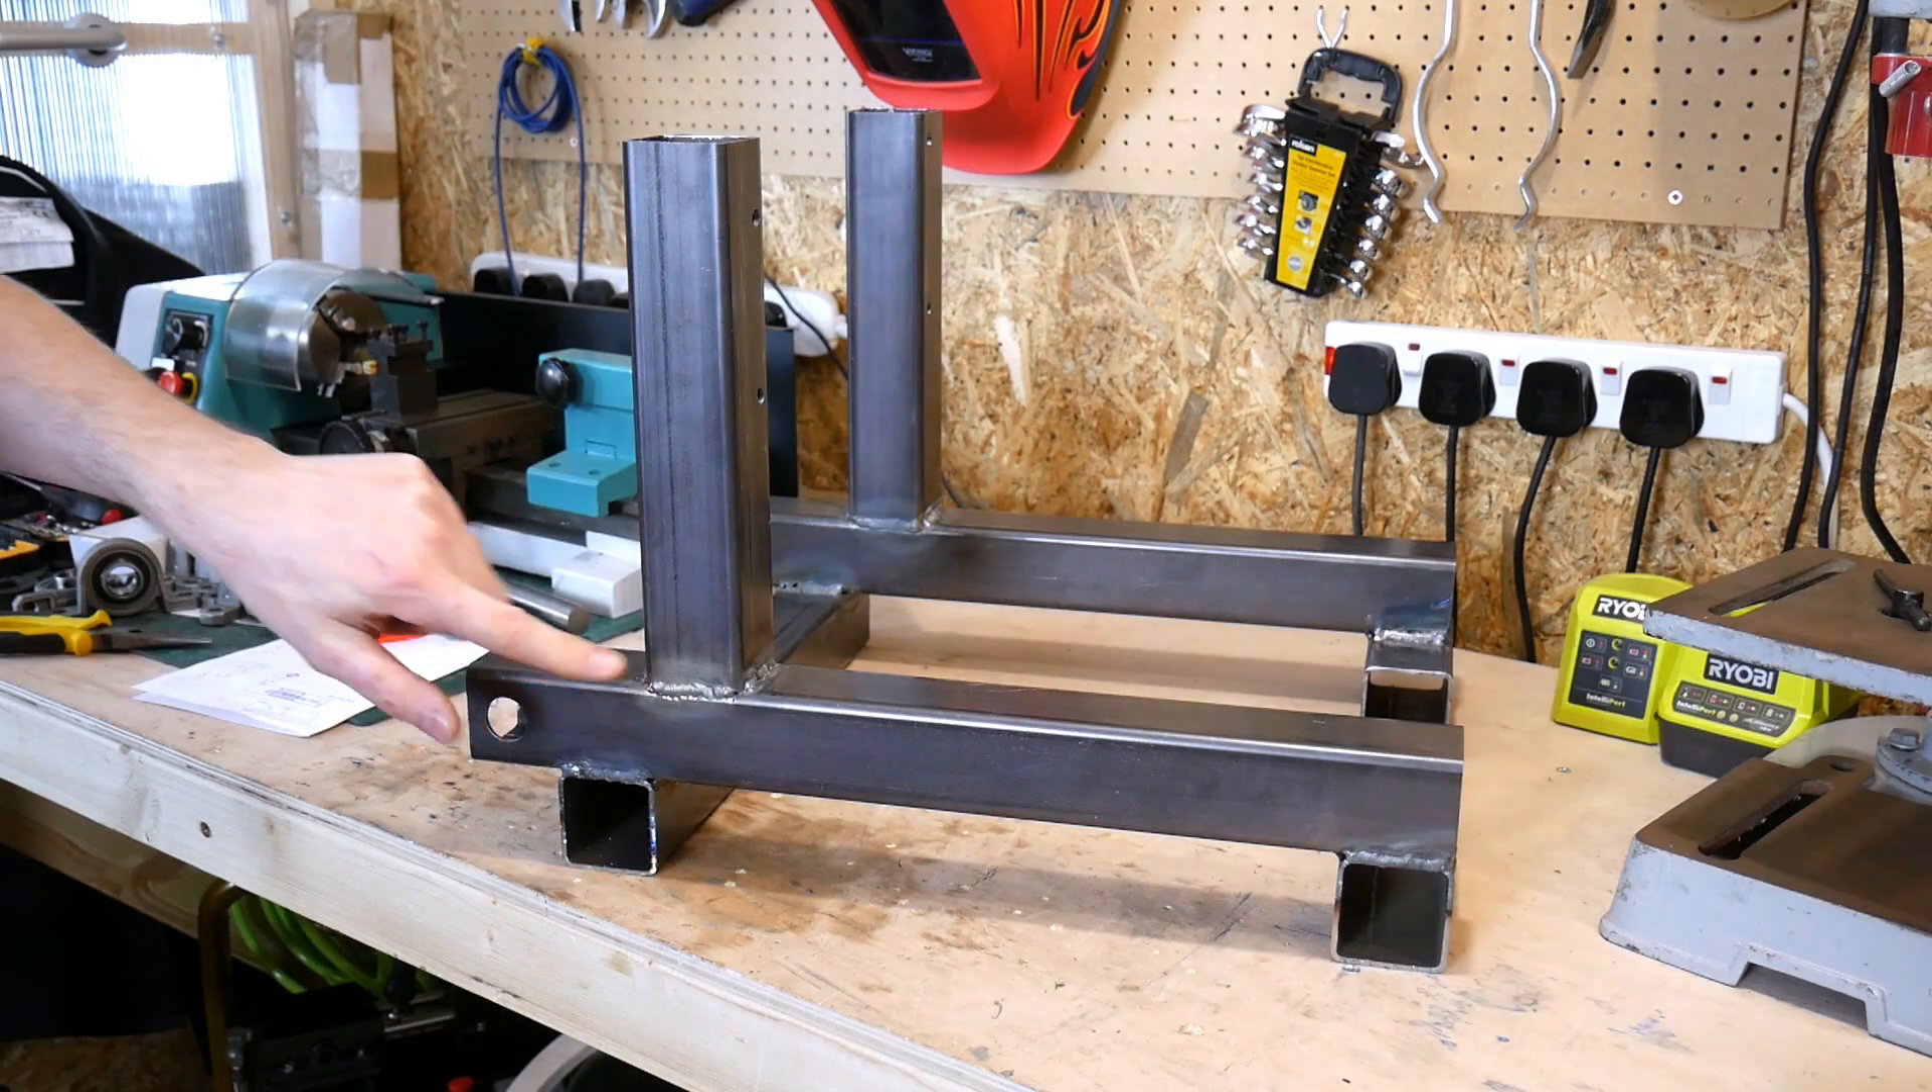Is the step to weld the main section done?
Yes.